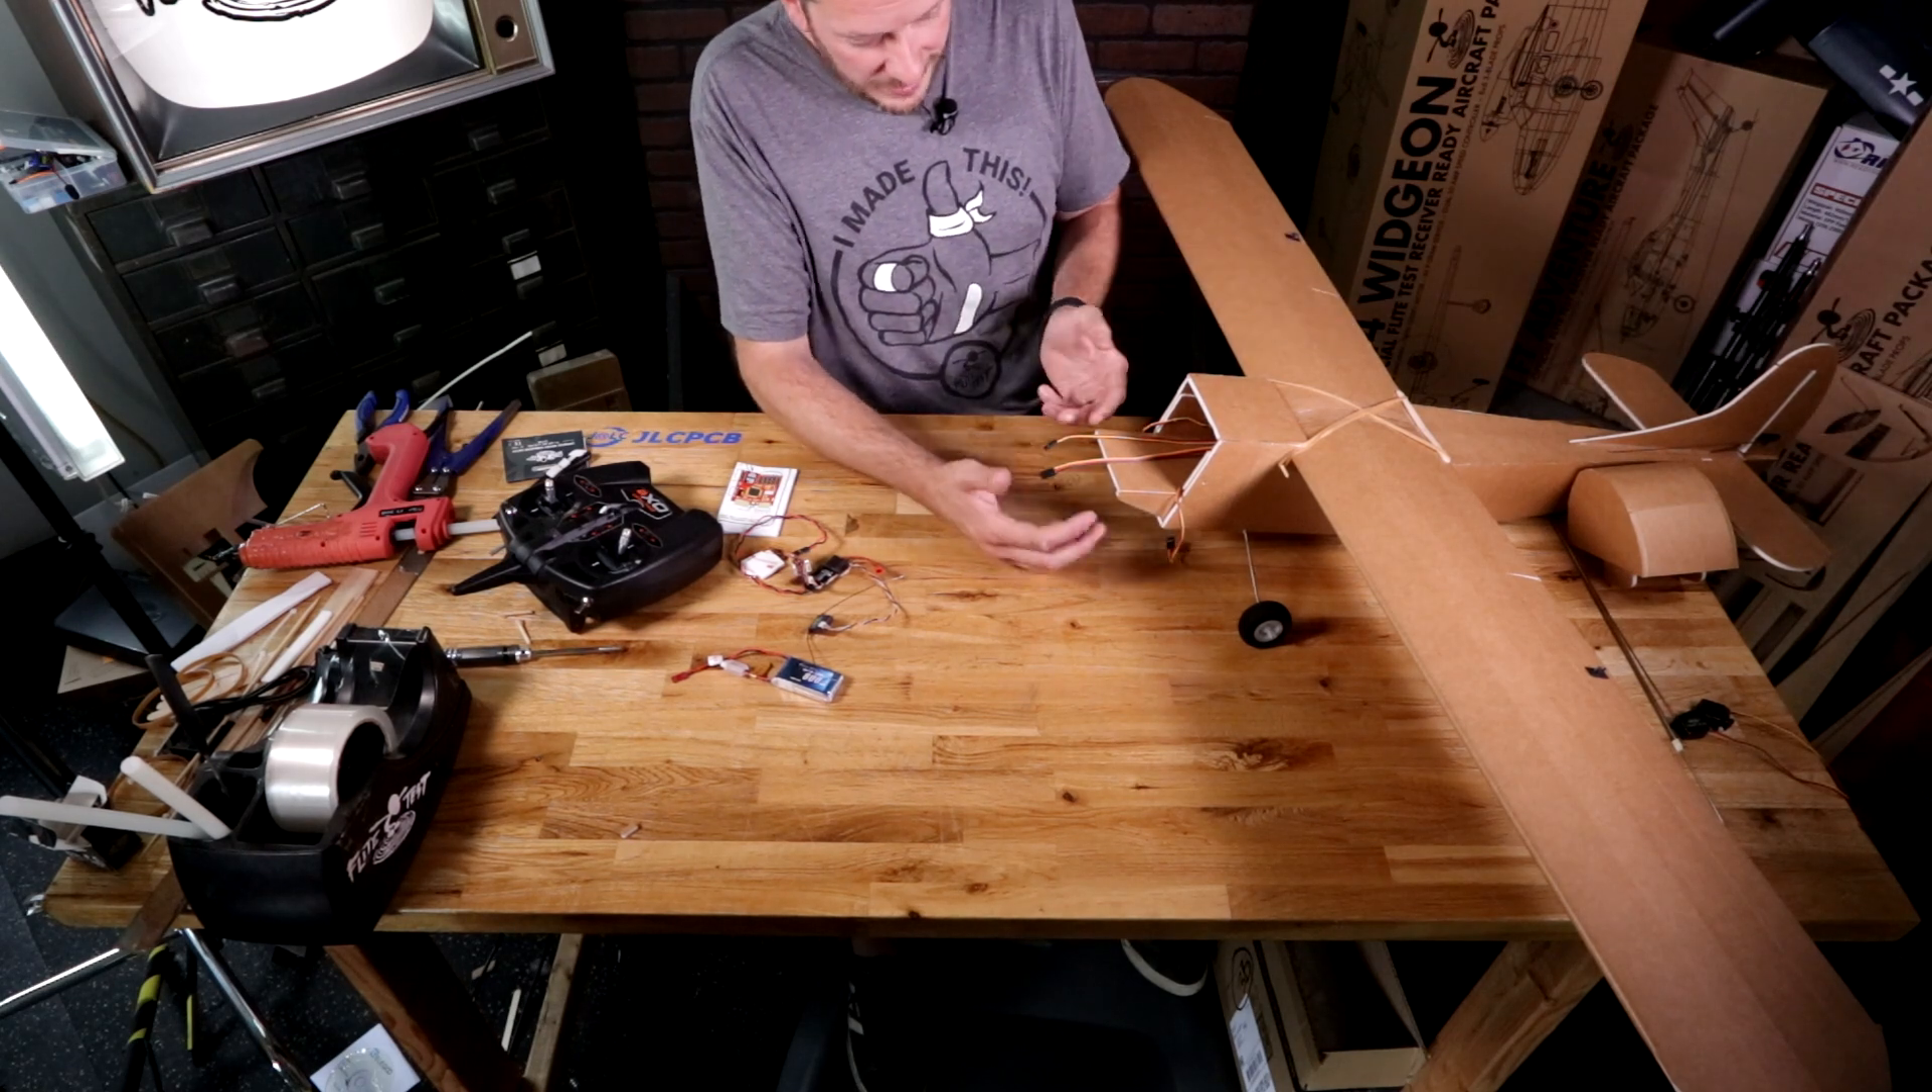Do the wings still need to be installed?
No.